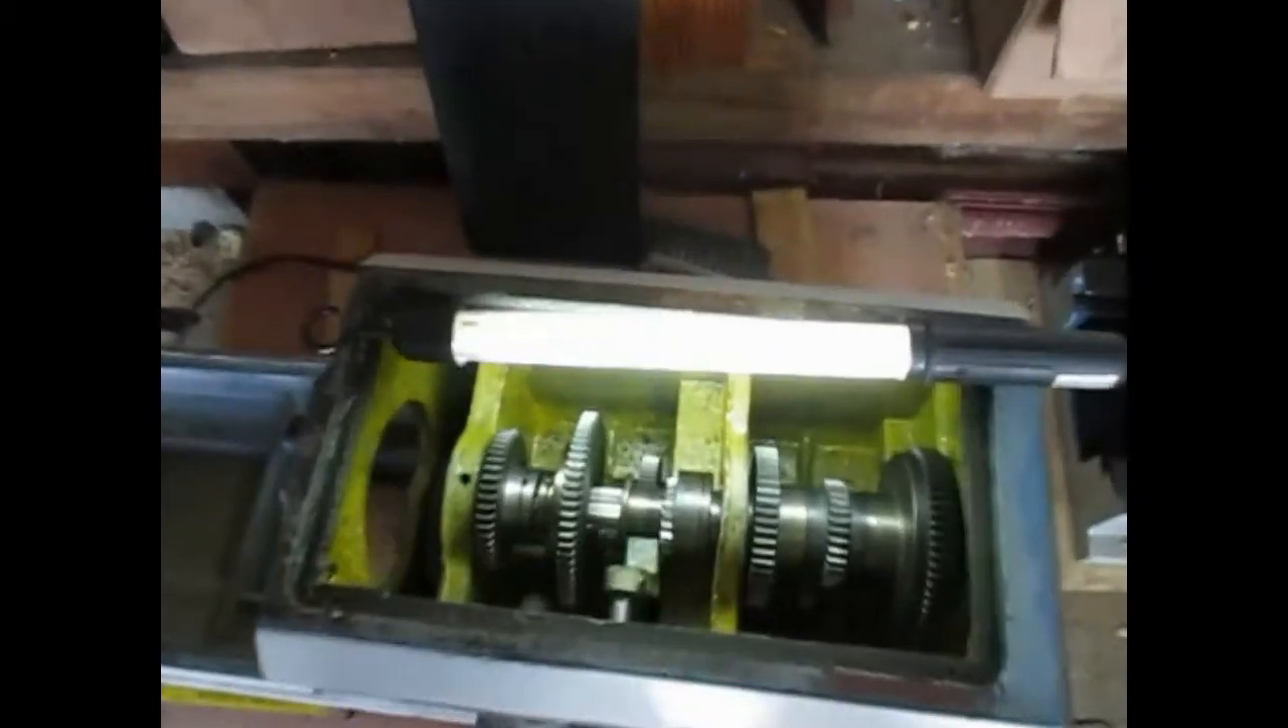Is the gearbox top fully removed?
Yes.